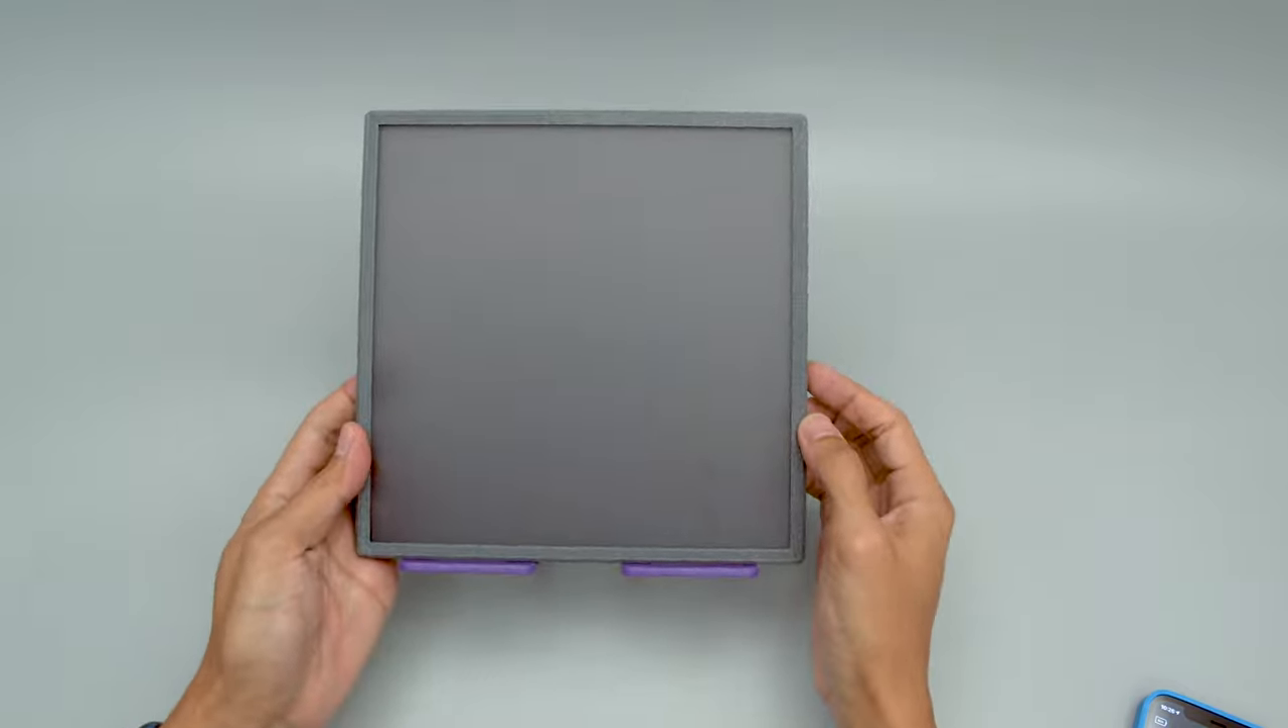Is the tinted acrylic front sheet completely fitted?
Yes.